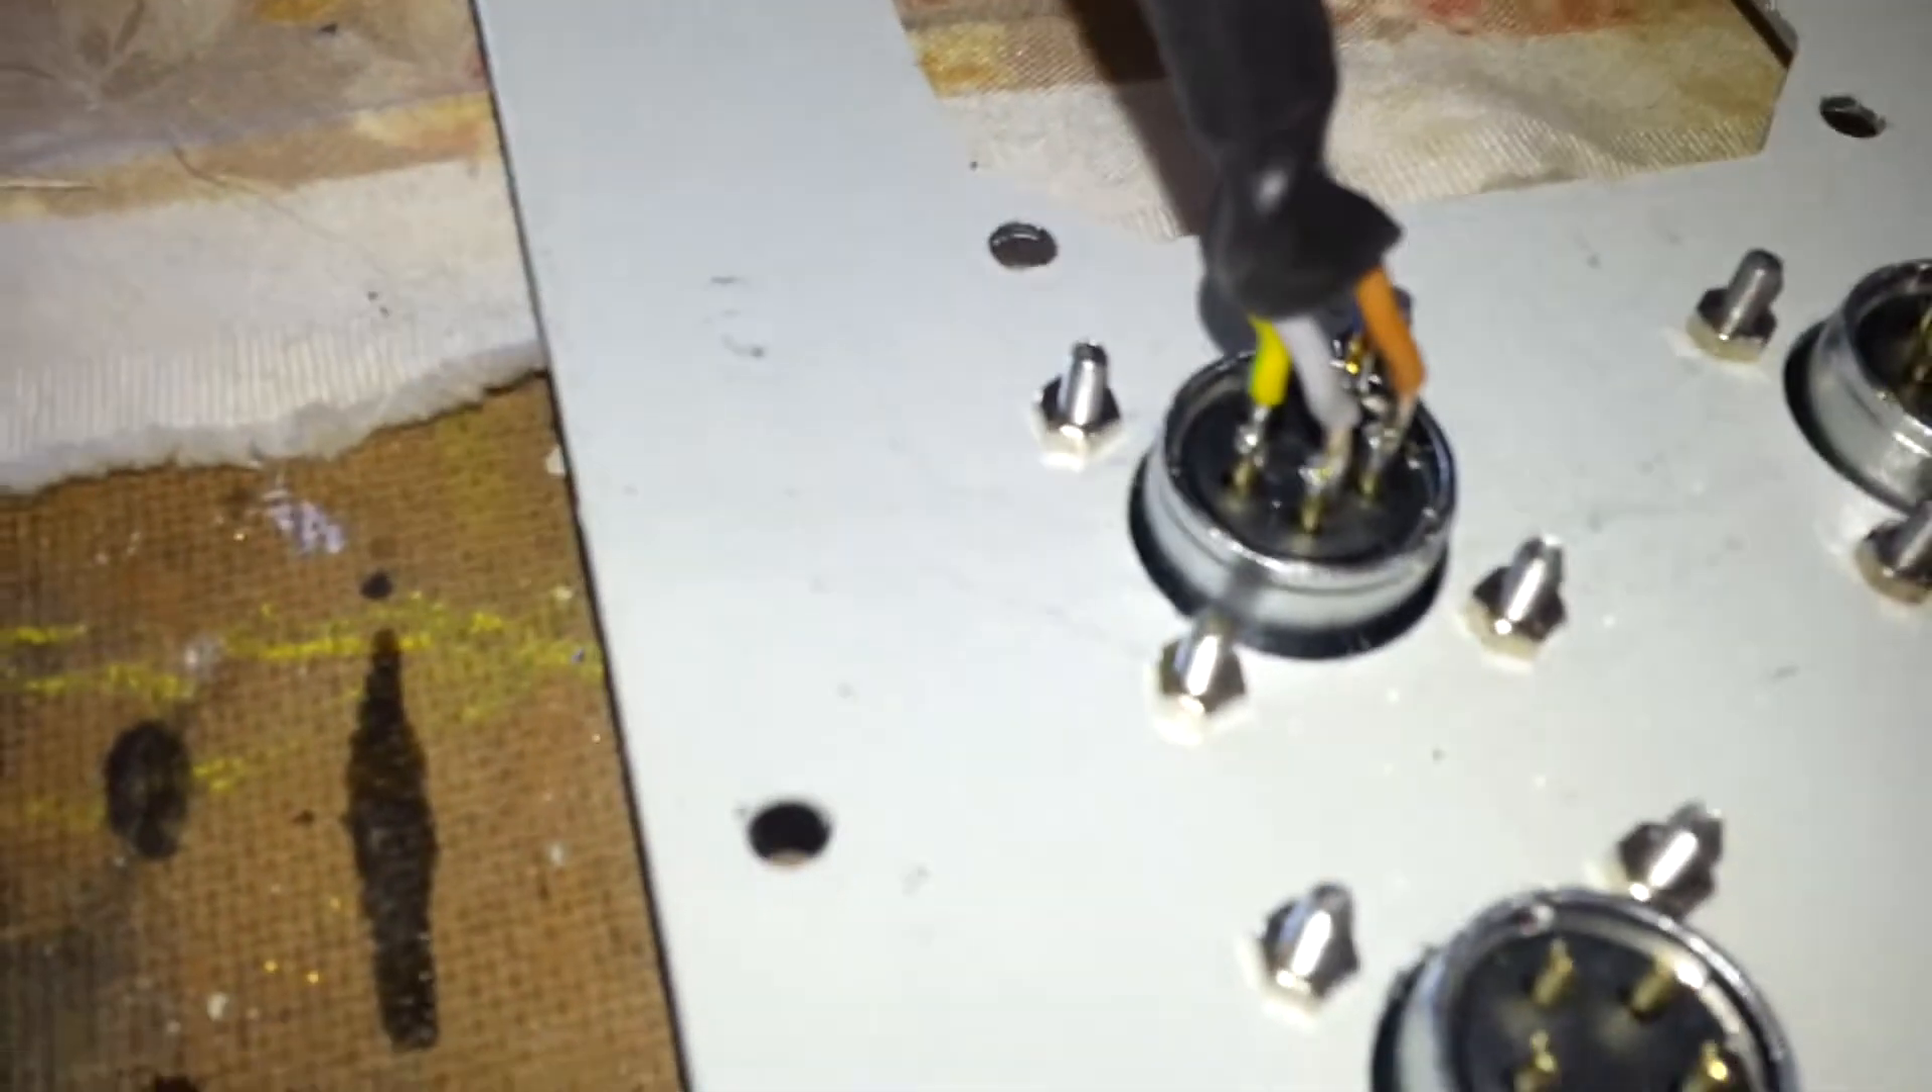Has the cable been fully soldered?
Yes.